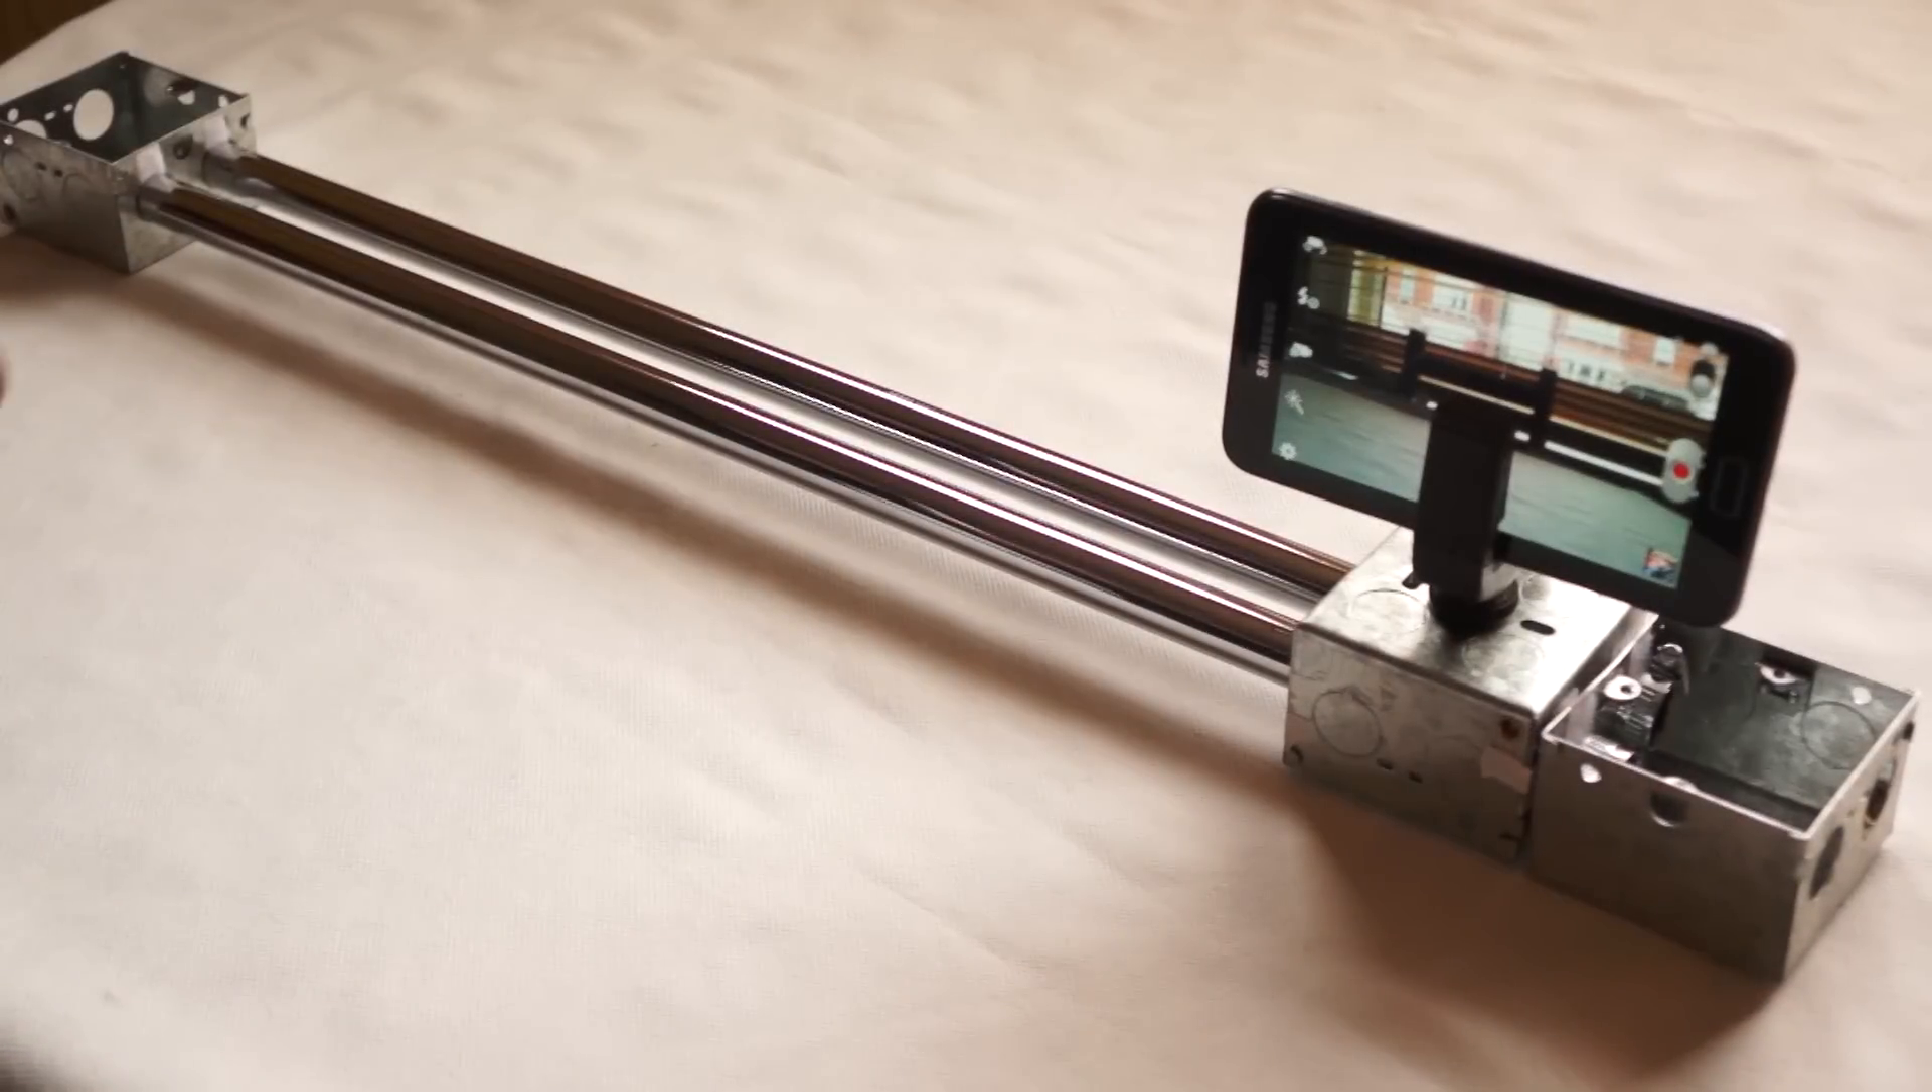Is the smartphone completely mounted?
Yes.